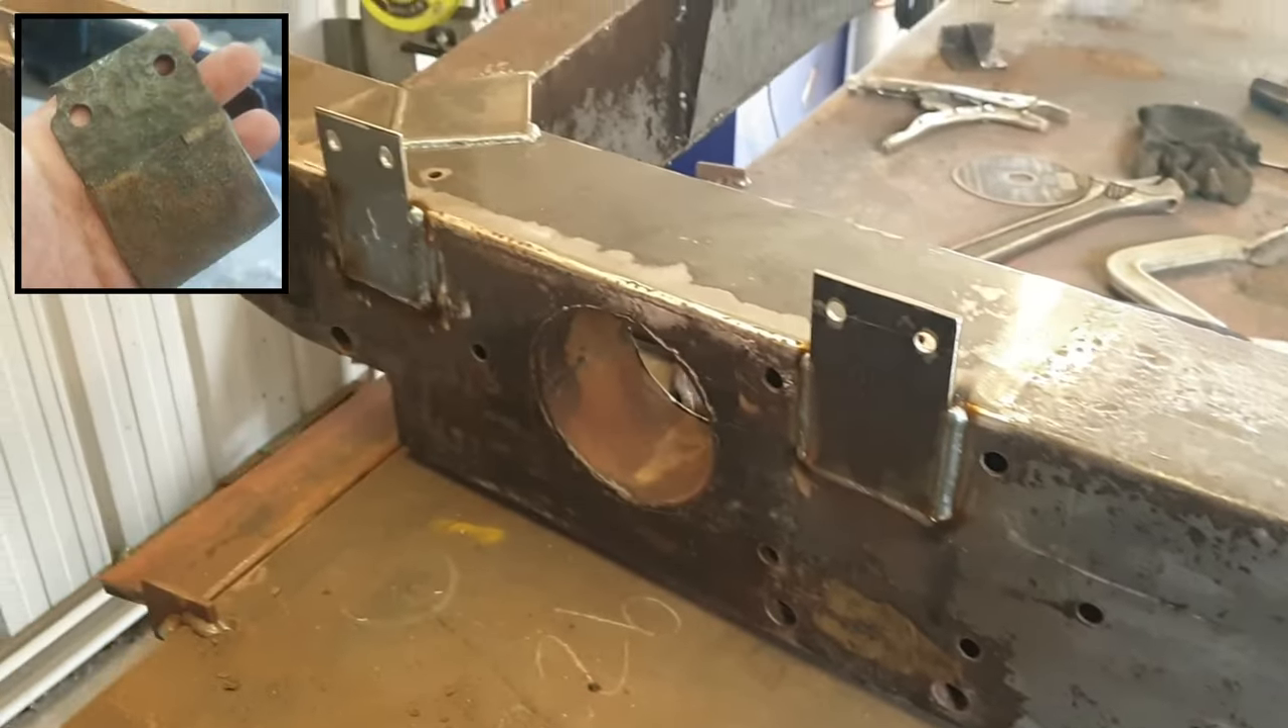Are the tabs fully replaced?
Yes.